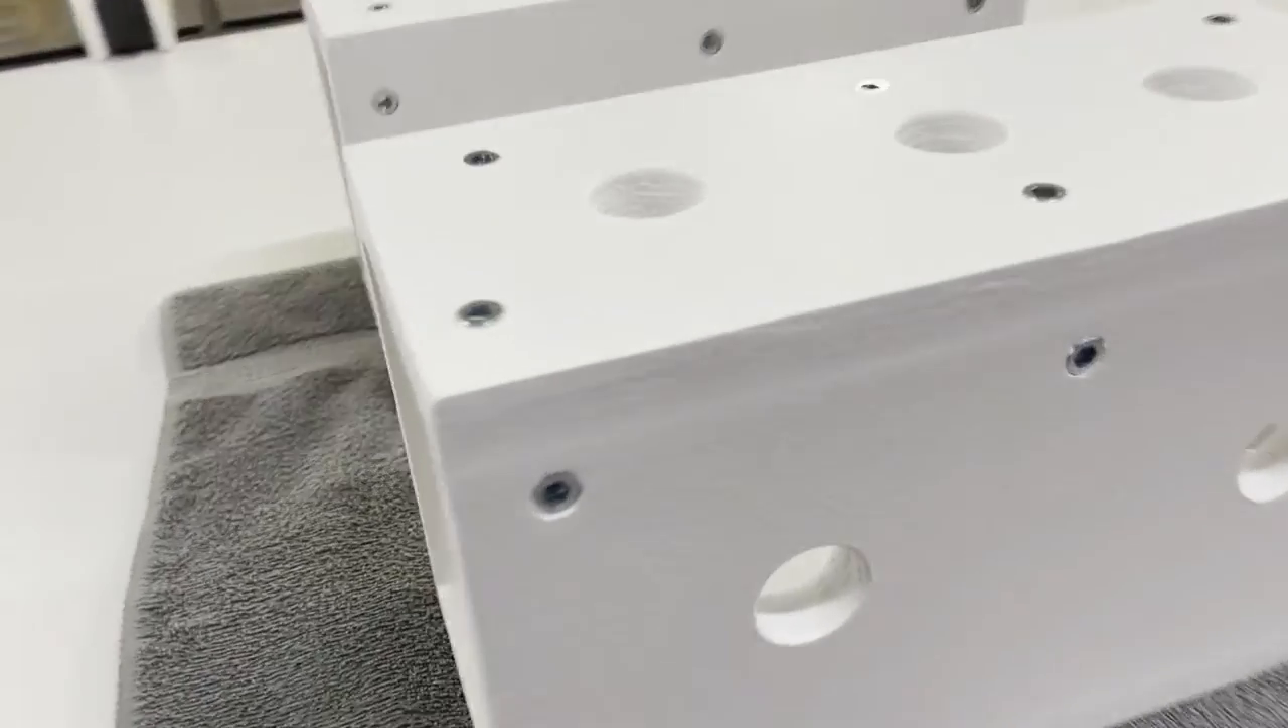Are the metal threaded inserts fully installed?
Yes.